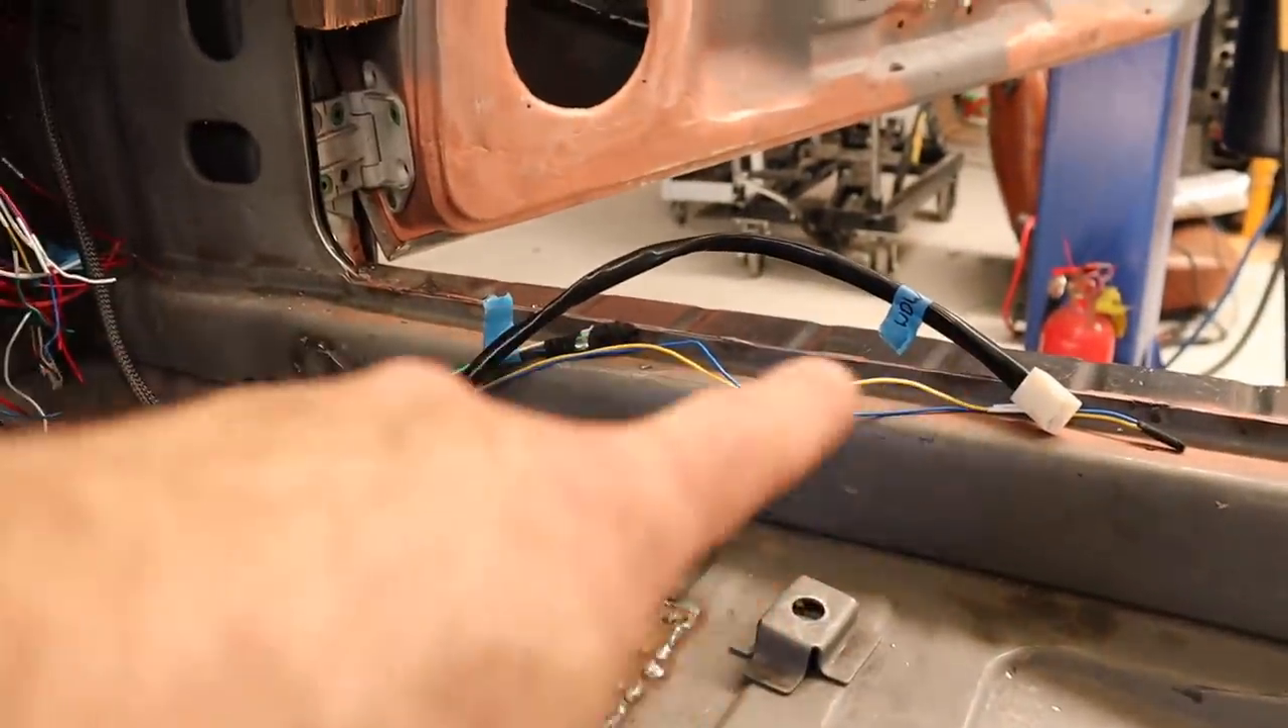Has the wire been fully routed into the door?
No.